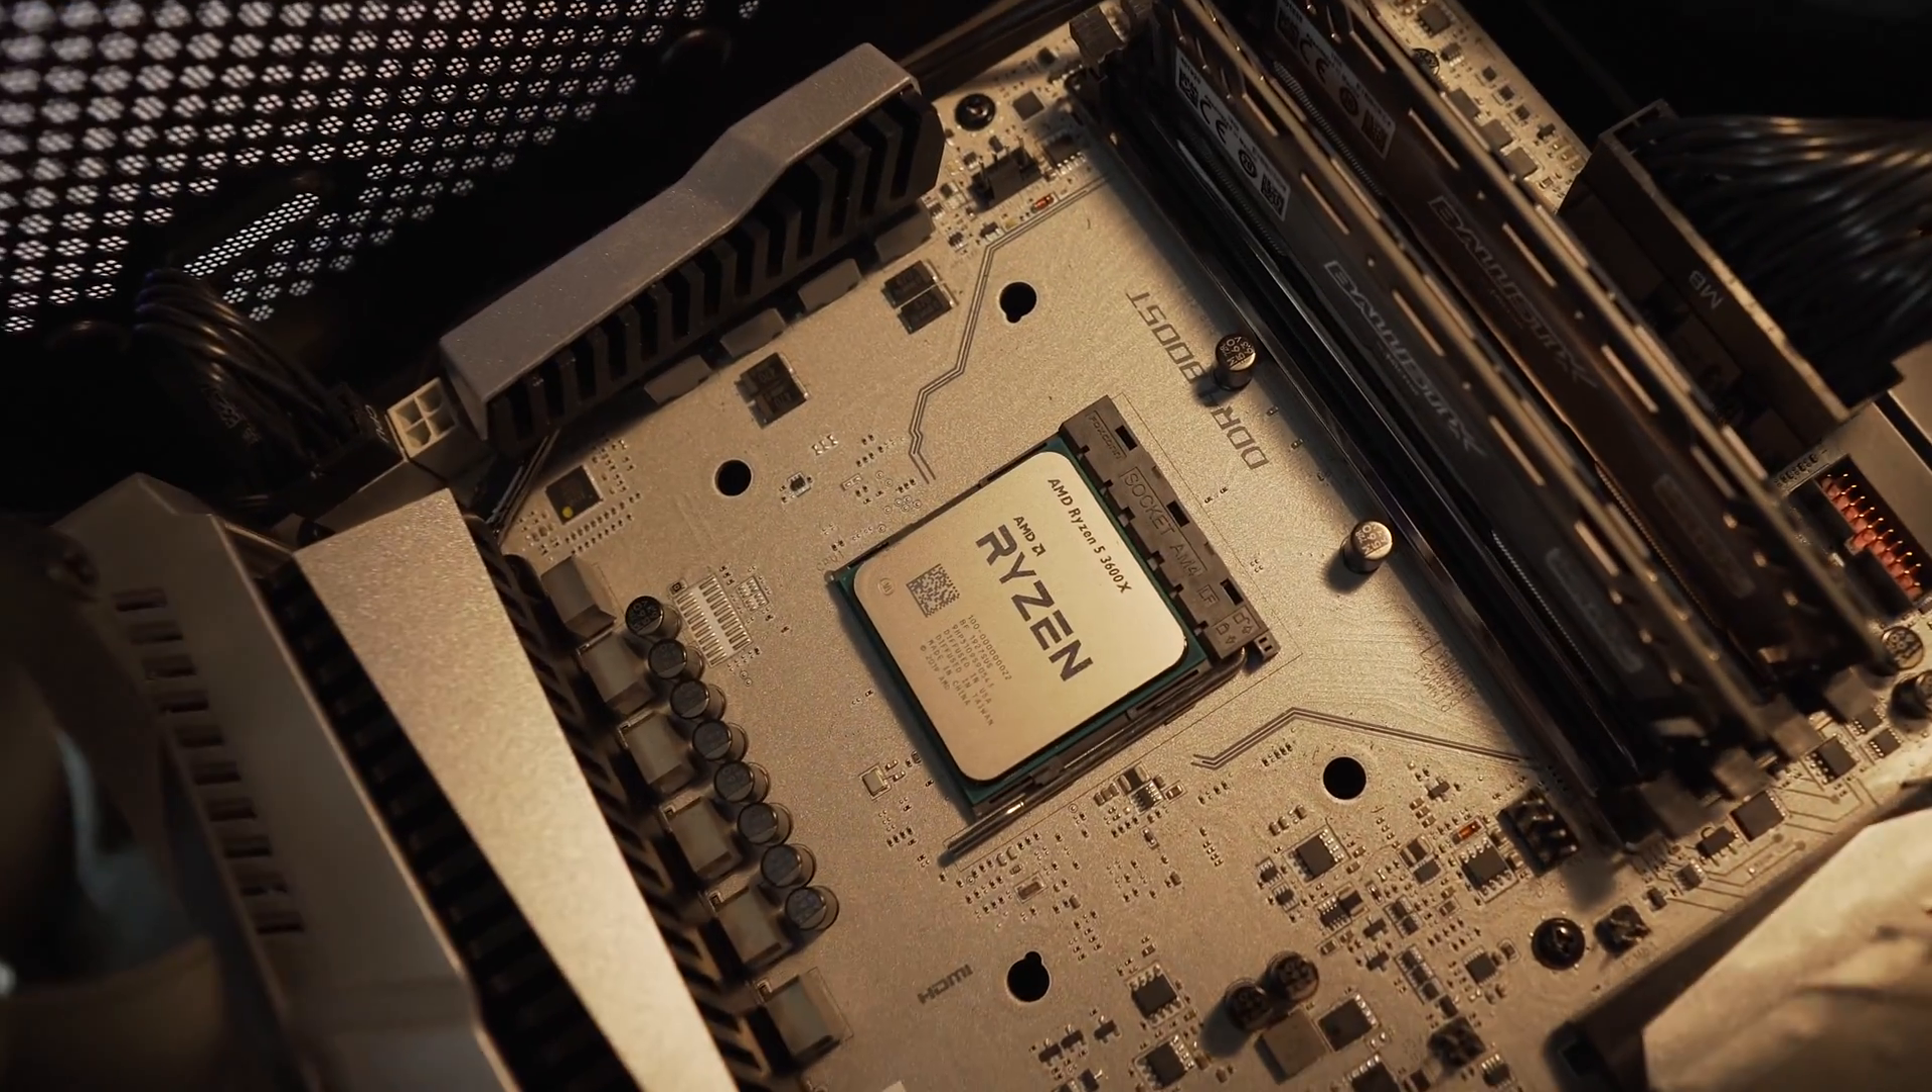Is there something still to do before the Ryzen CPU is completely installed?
No.